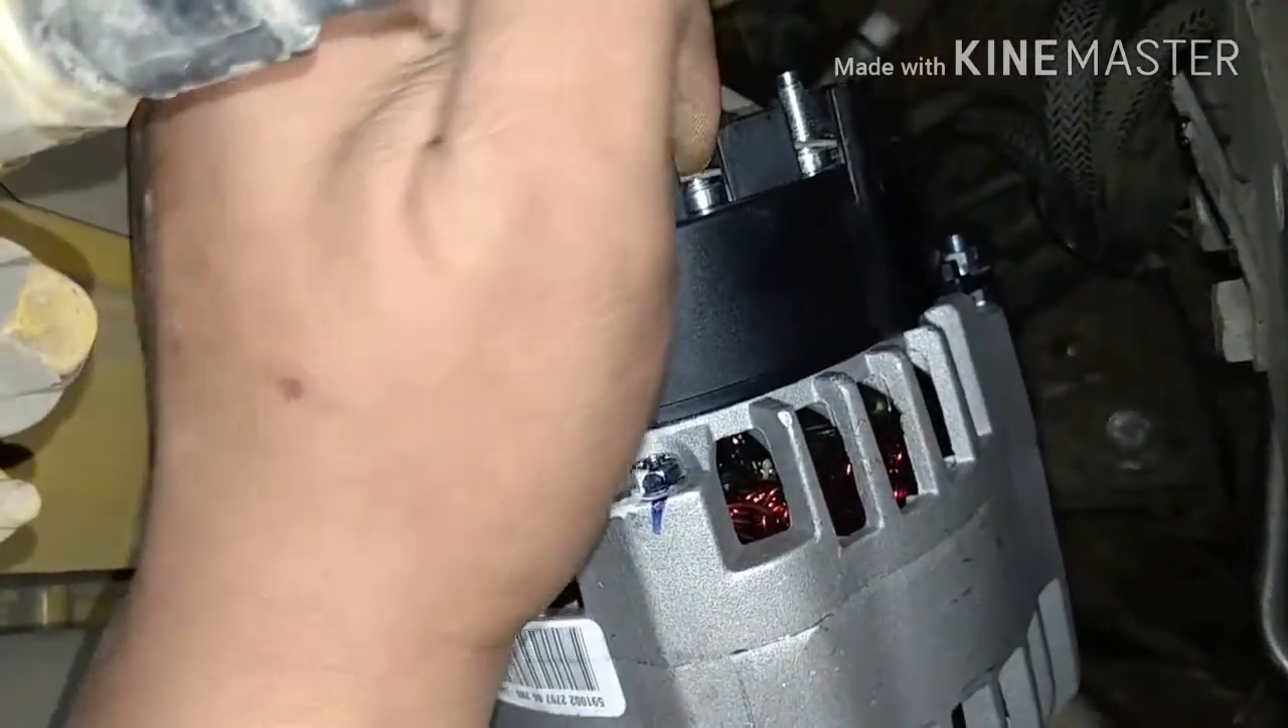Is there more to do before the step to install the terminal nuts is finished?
Yes.